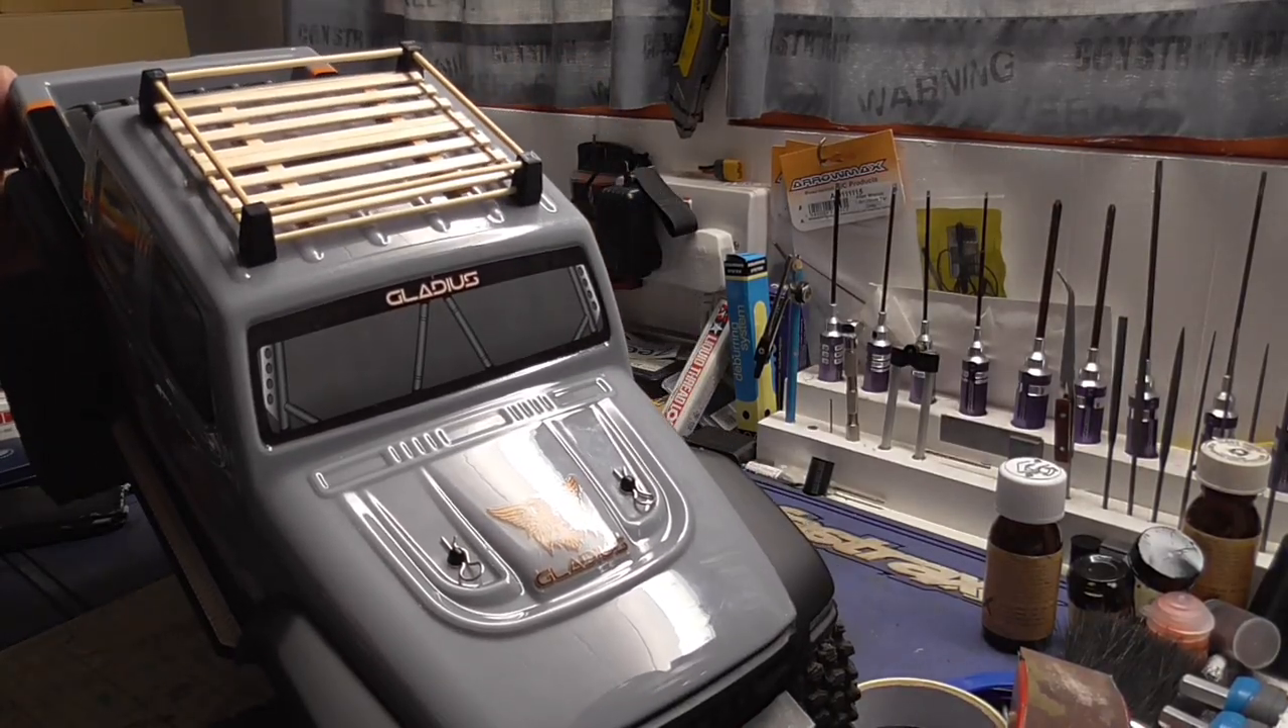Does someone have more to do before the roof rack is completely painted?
Yes.